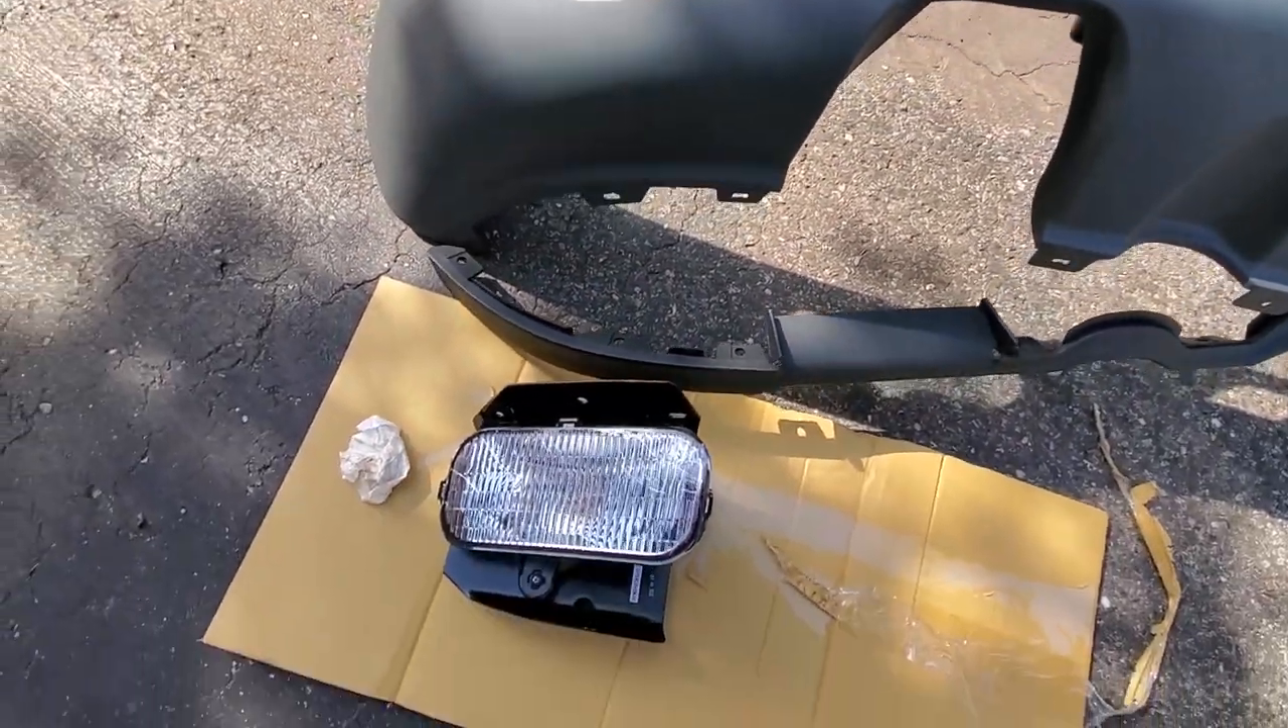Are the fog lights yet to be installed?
Yes.